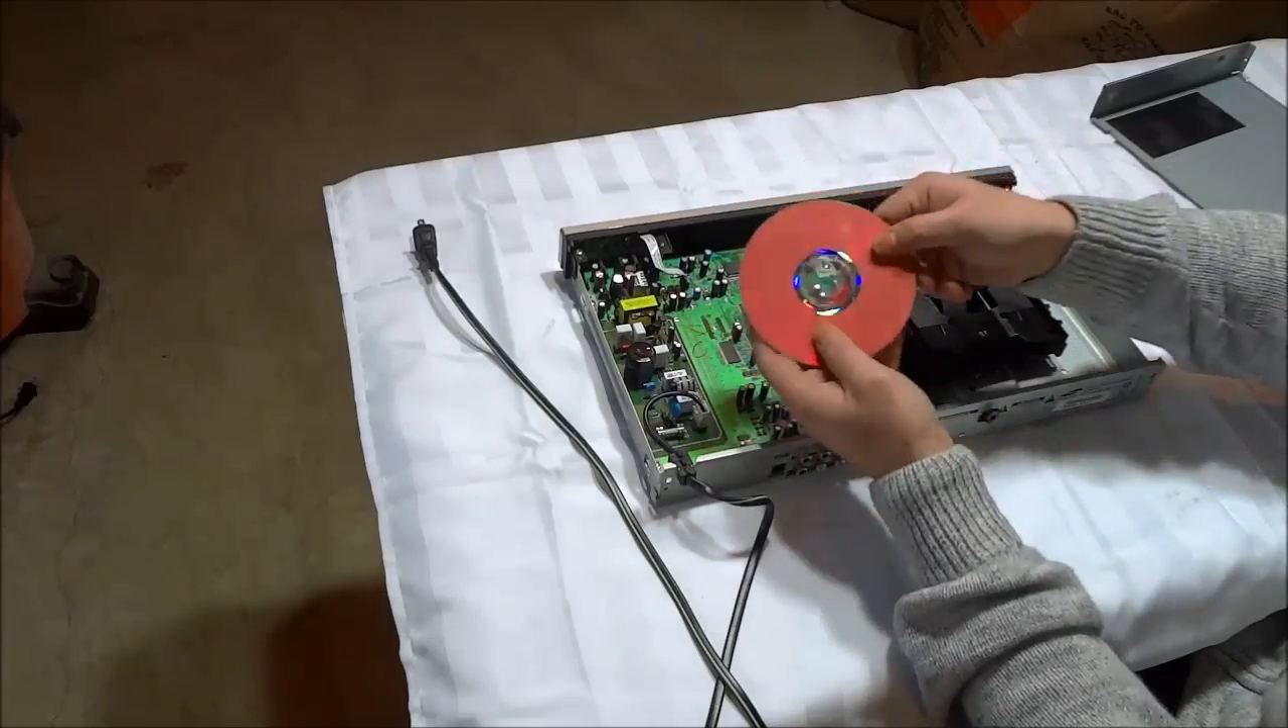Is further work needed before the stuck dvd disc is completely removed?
No.